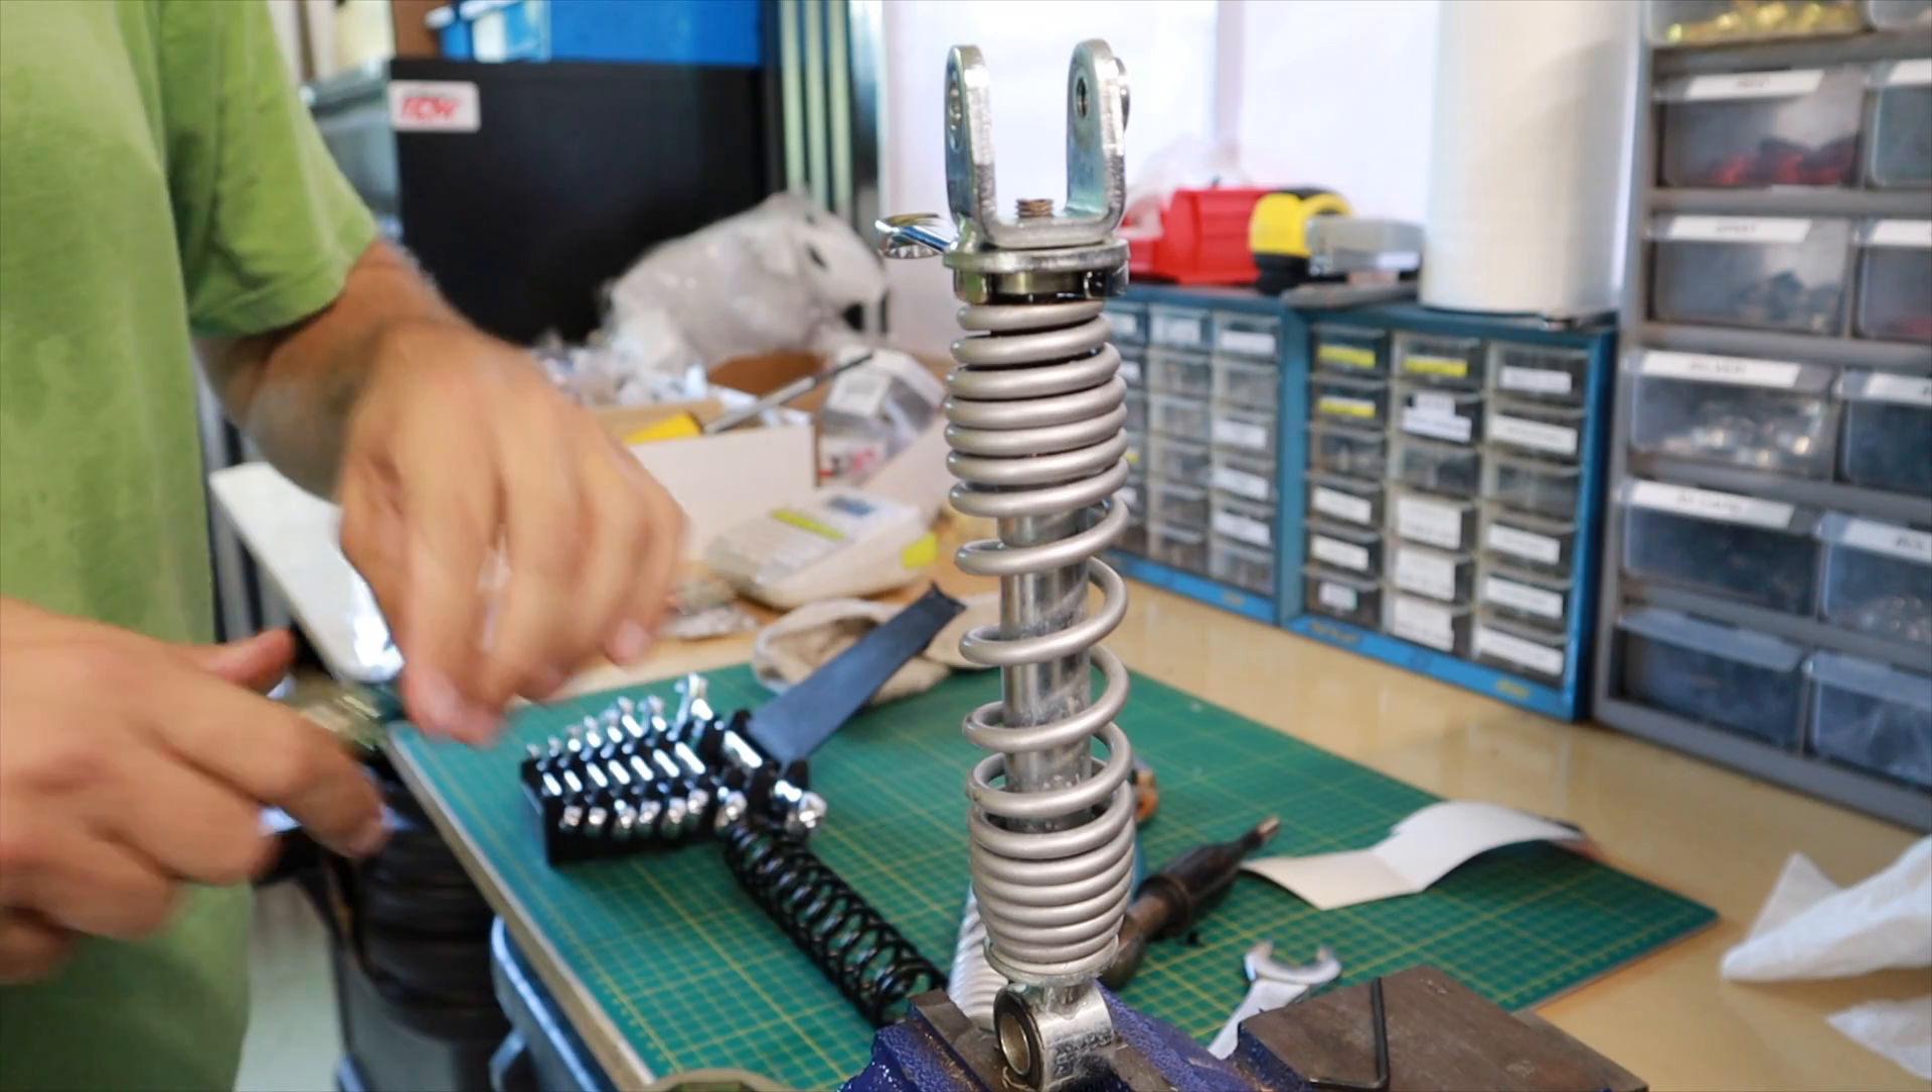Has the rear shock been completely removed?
Yes.